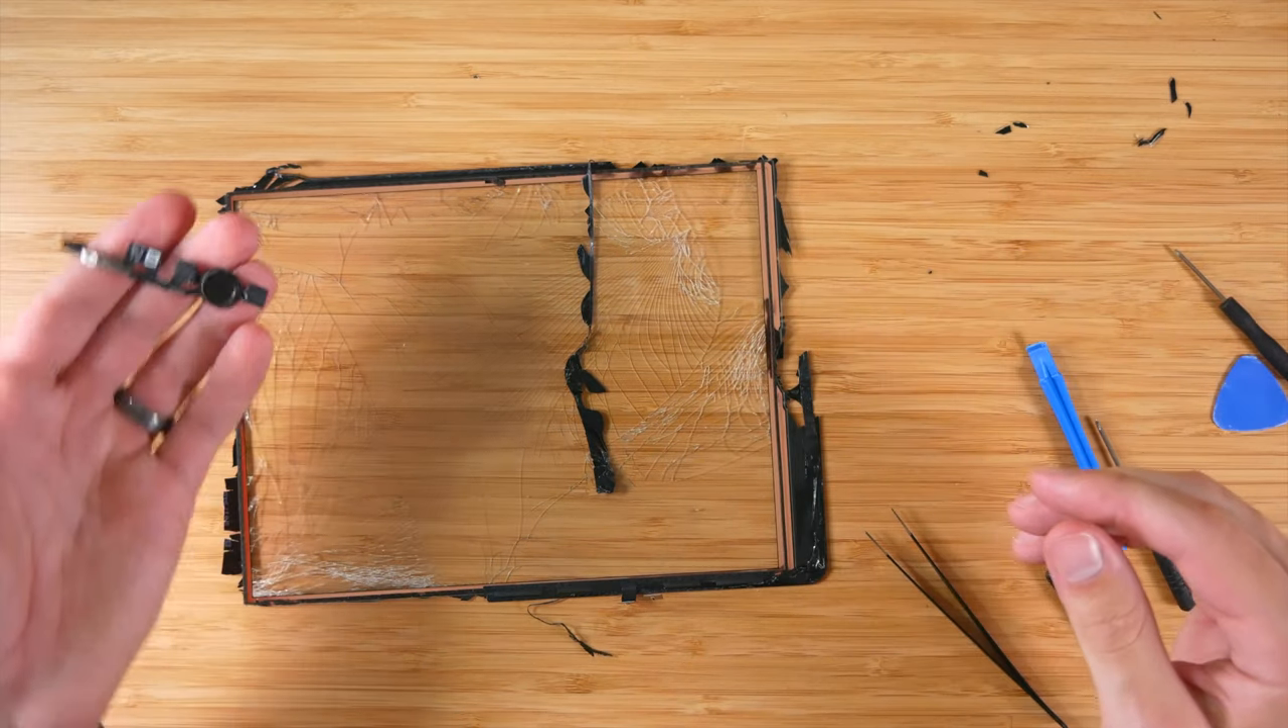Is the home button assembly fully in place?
No.